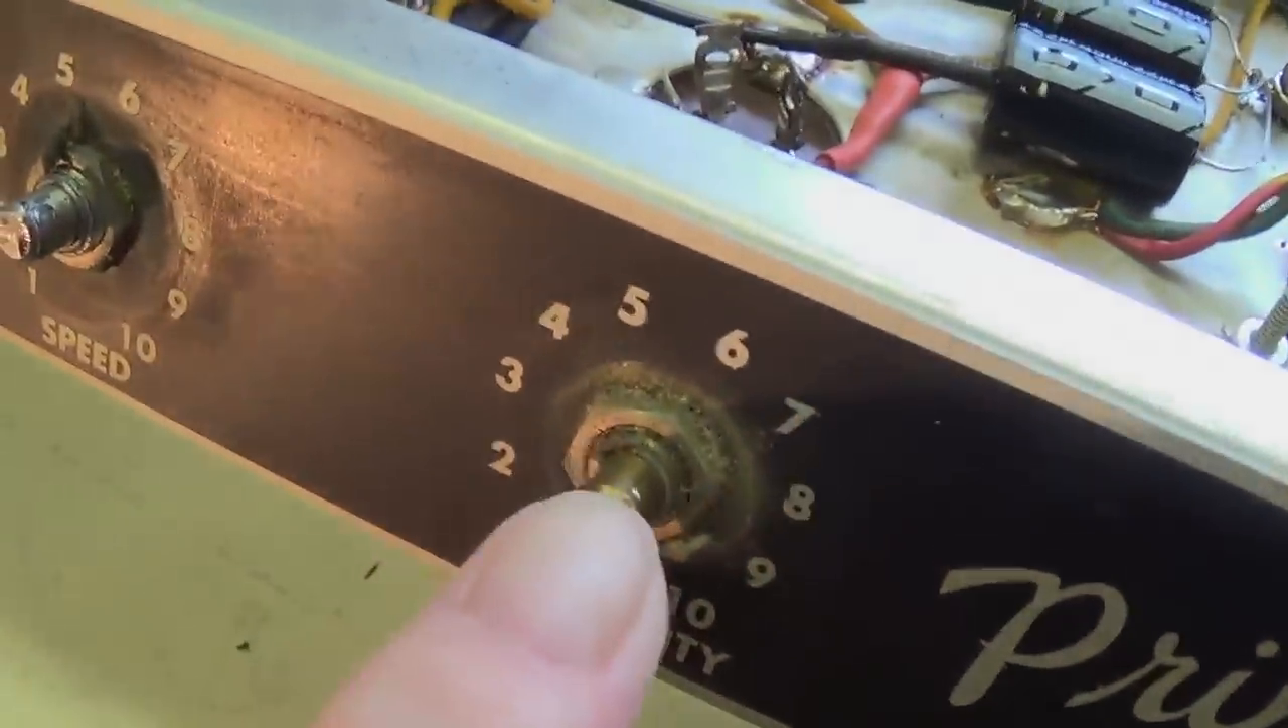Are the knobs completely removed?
Yes.